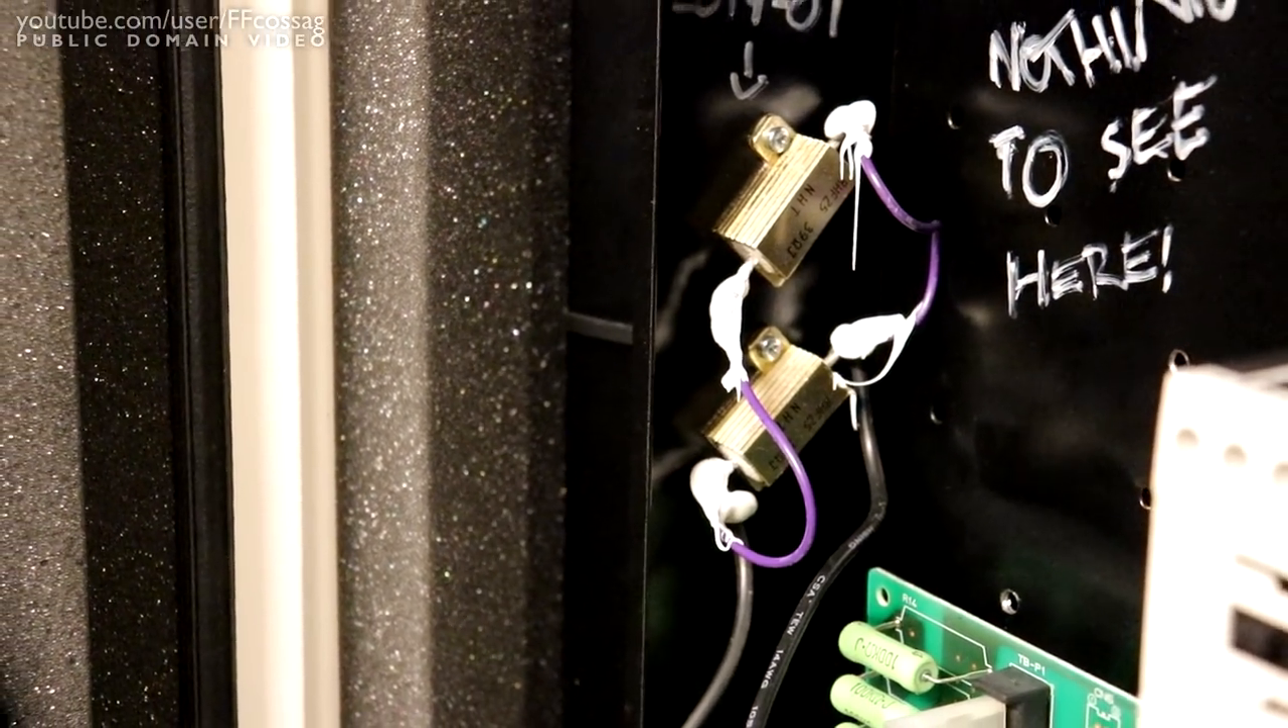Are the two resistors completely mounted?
Yes.